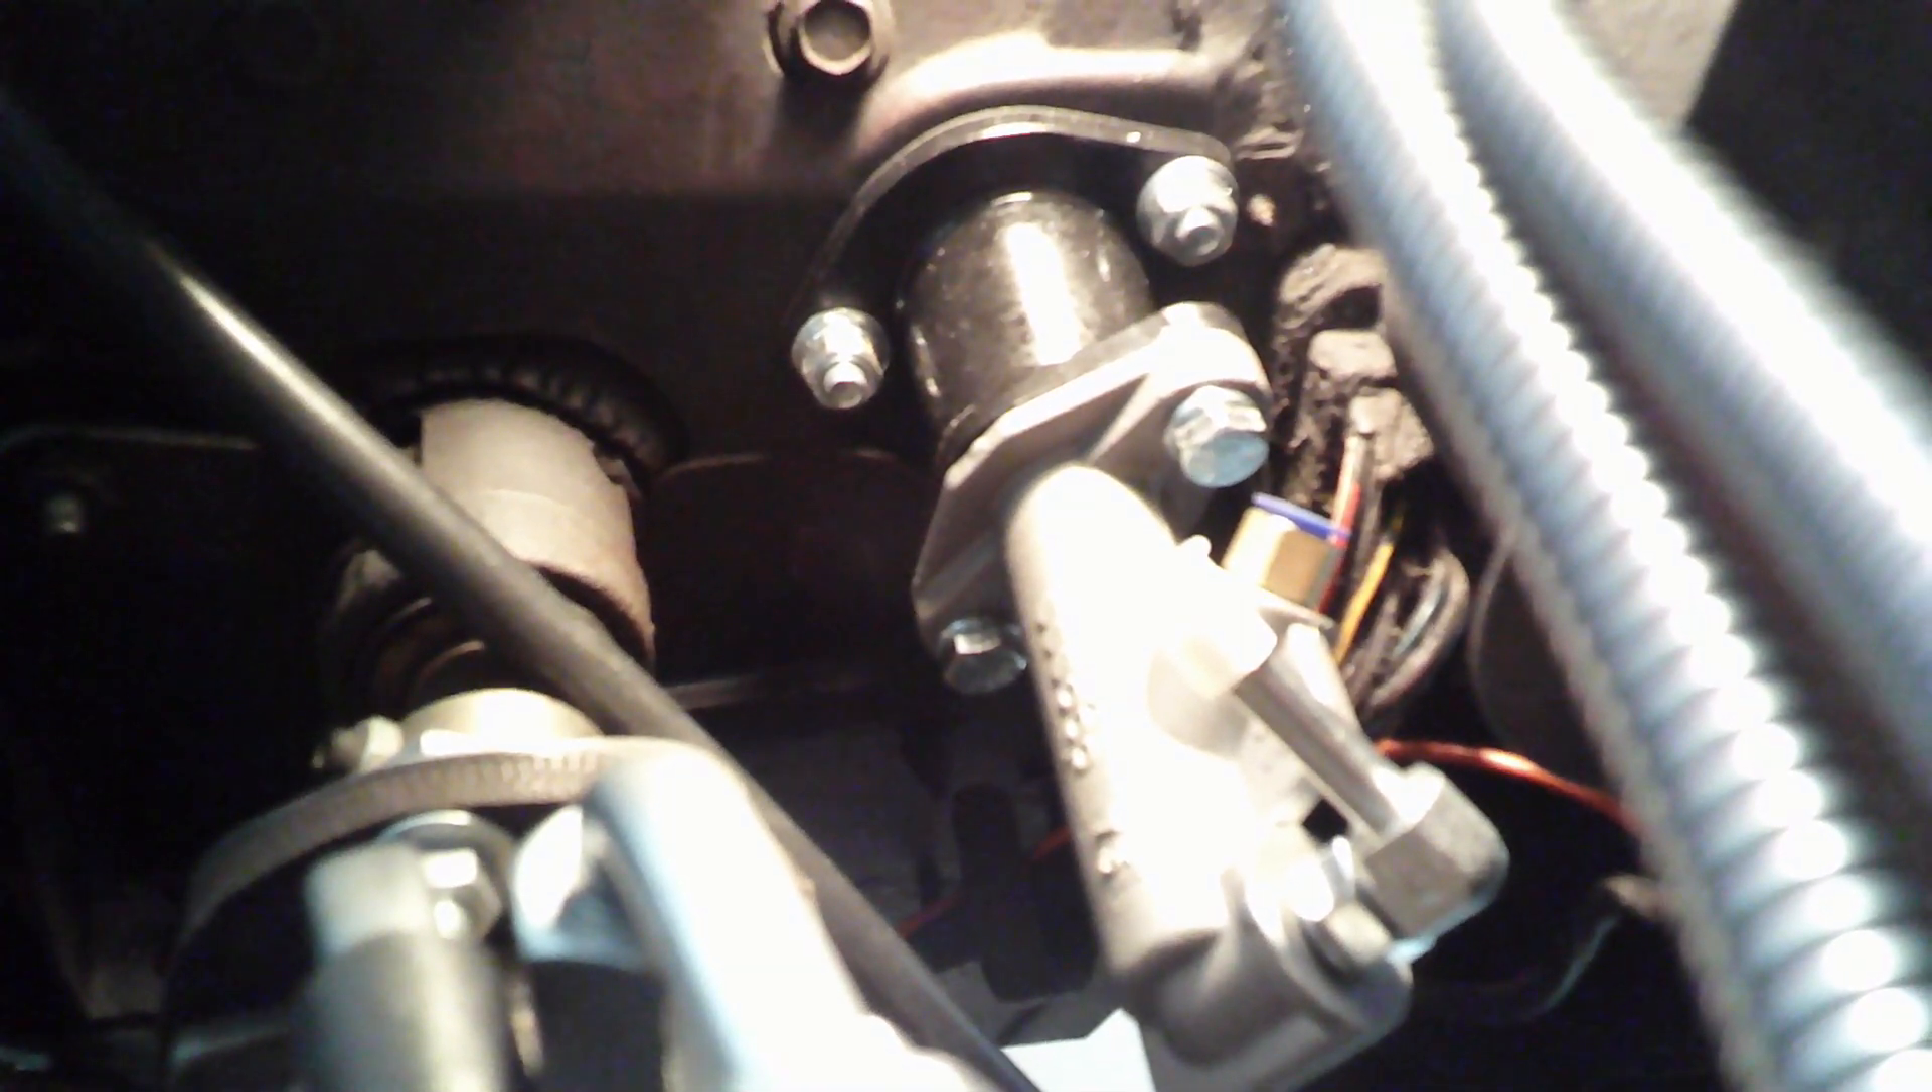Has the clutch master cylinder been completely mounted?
Yes.